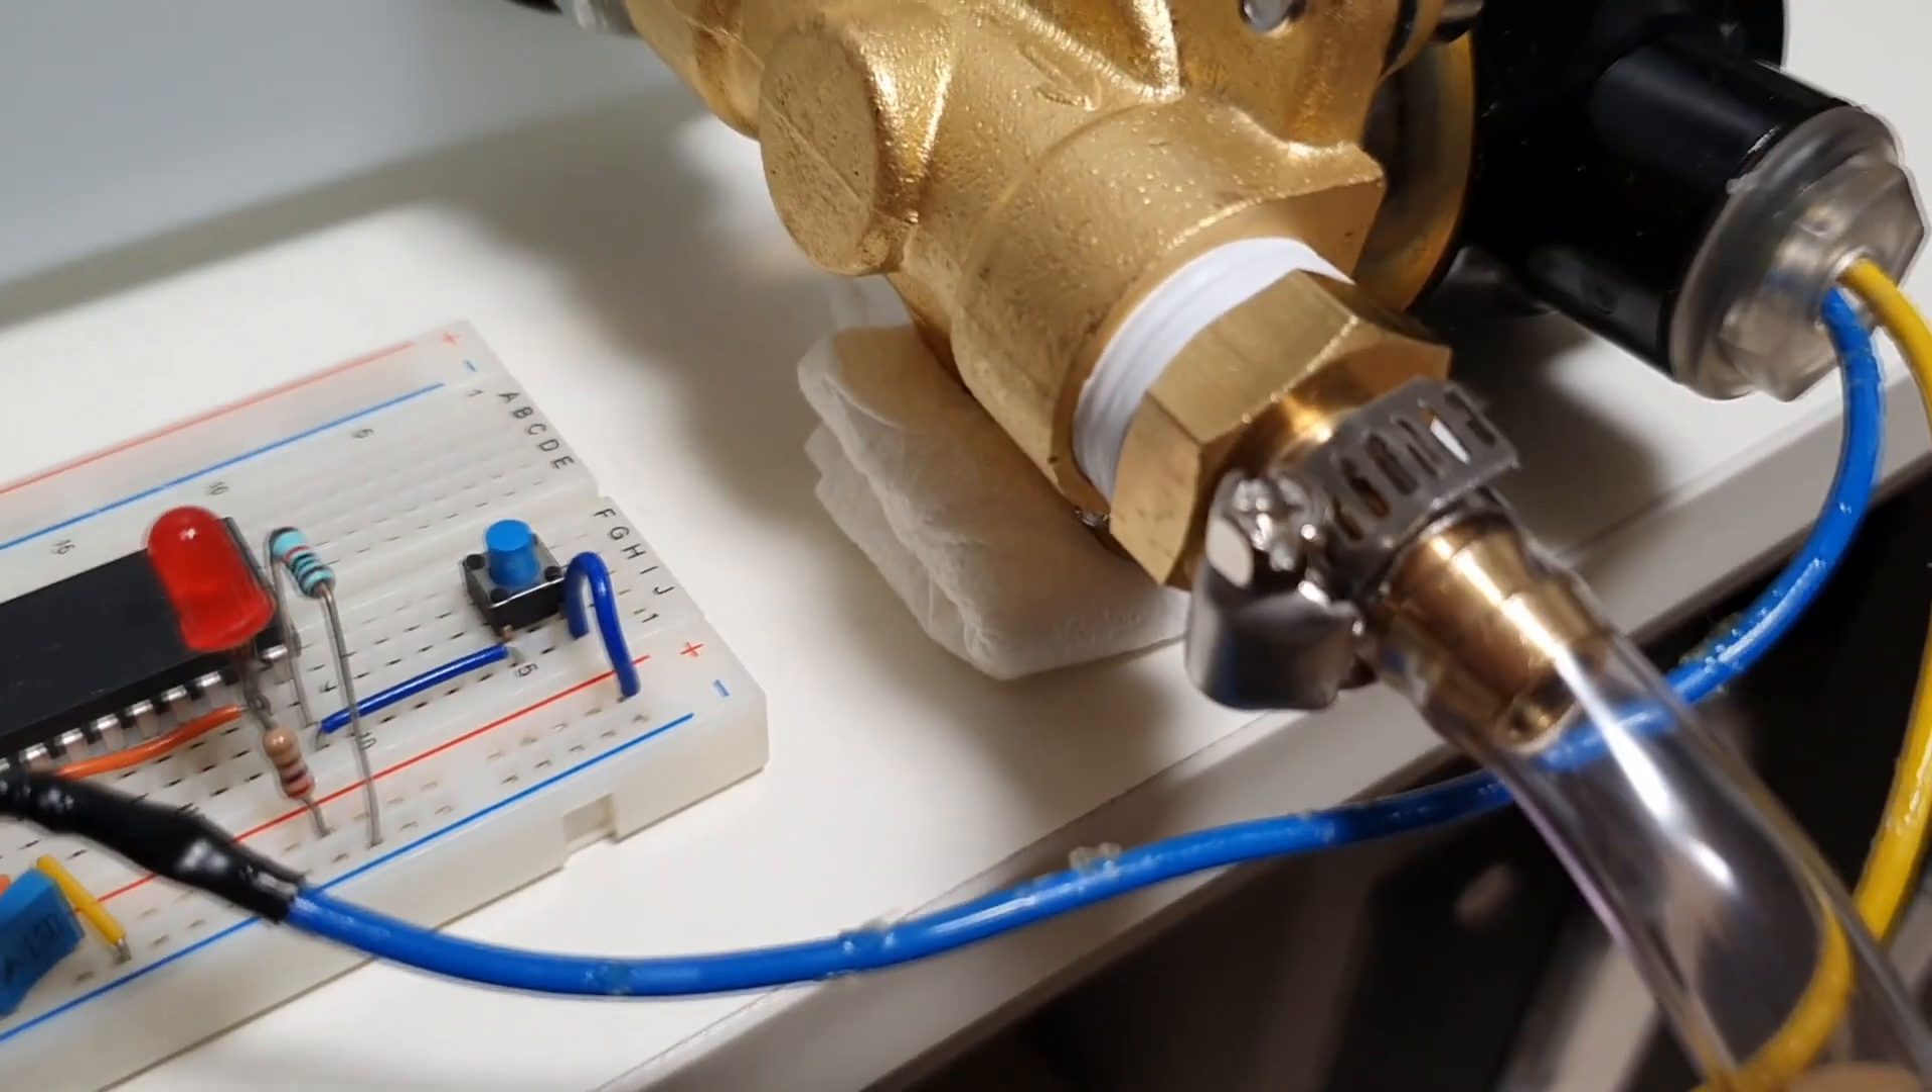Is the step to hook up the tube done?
Yes.